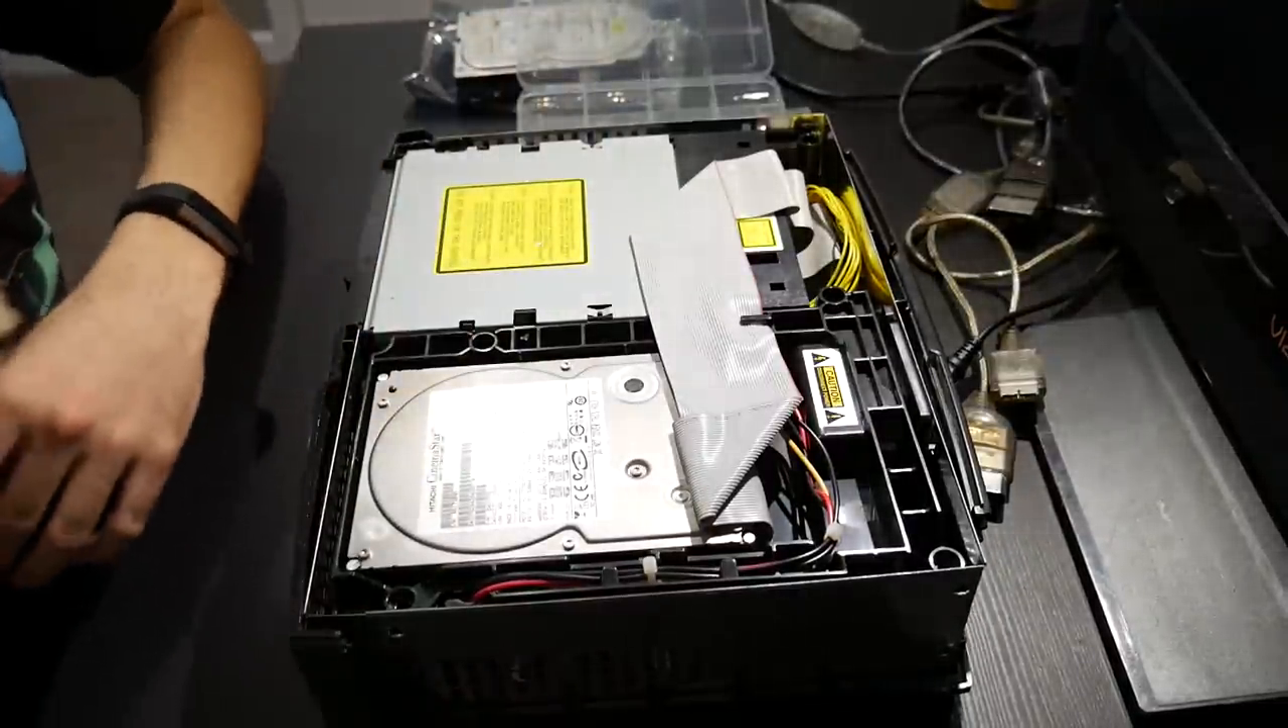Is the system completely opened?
Yes.